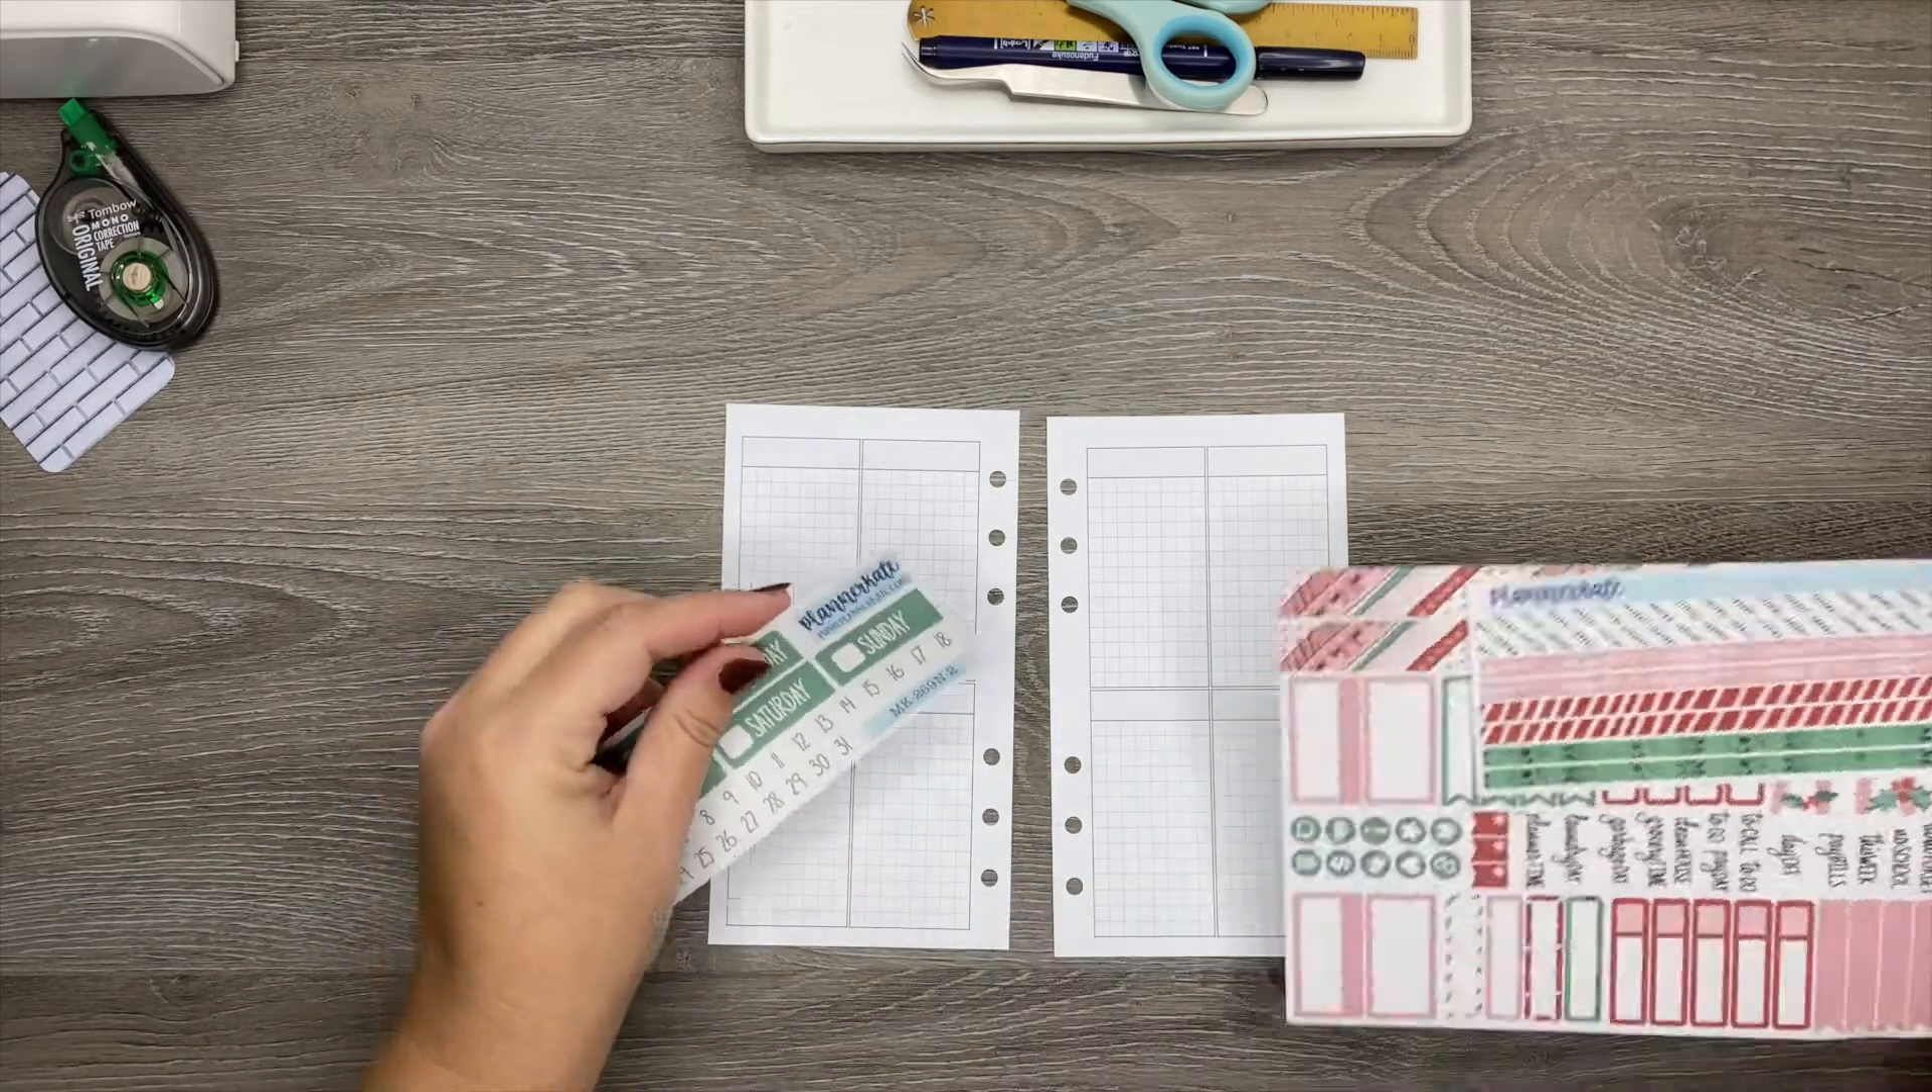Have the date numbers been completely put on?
No.